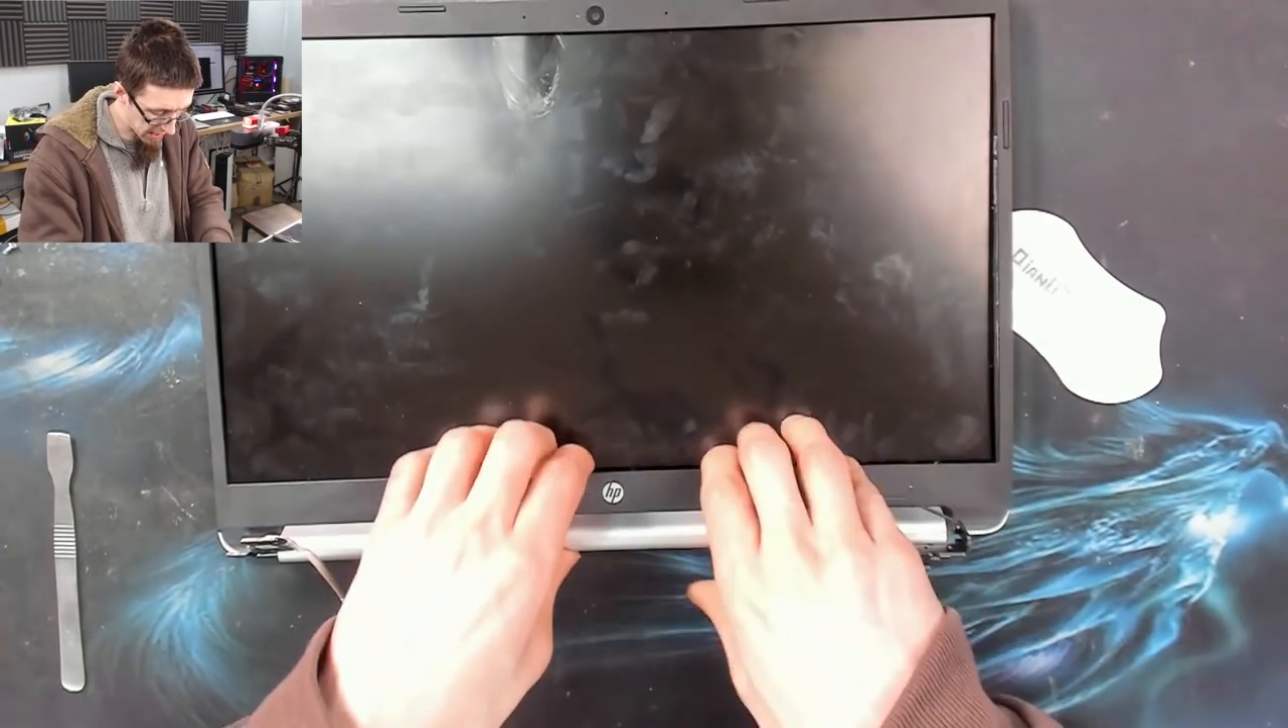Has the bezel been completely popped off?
No.